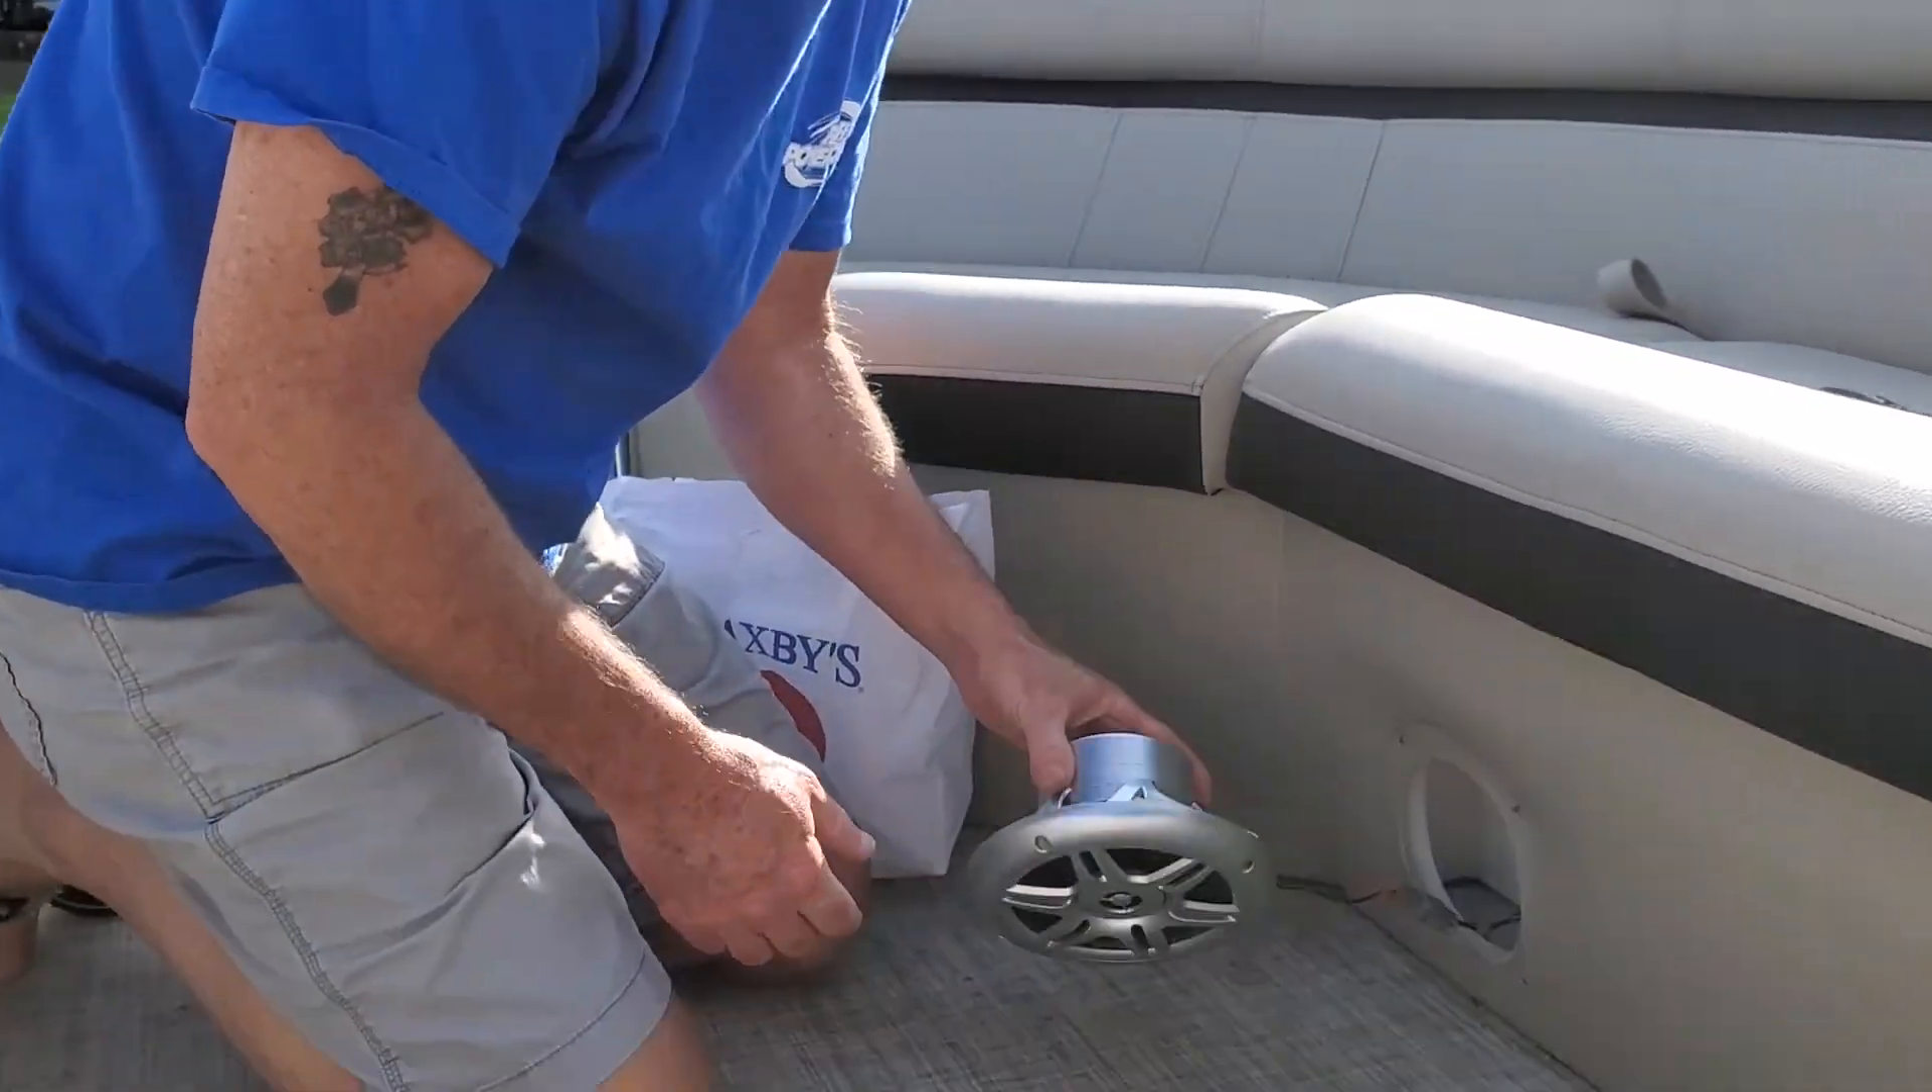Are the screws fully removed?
Yes.